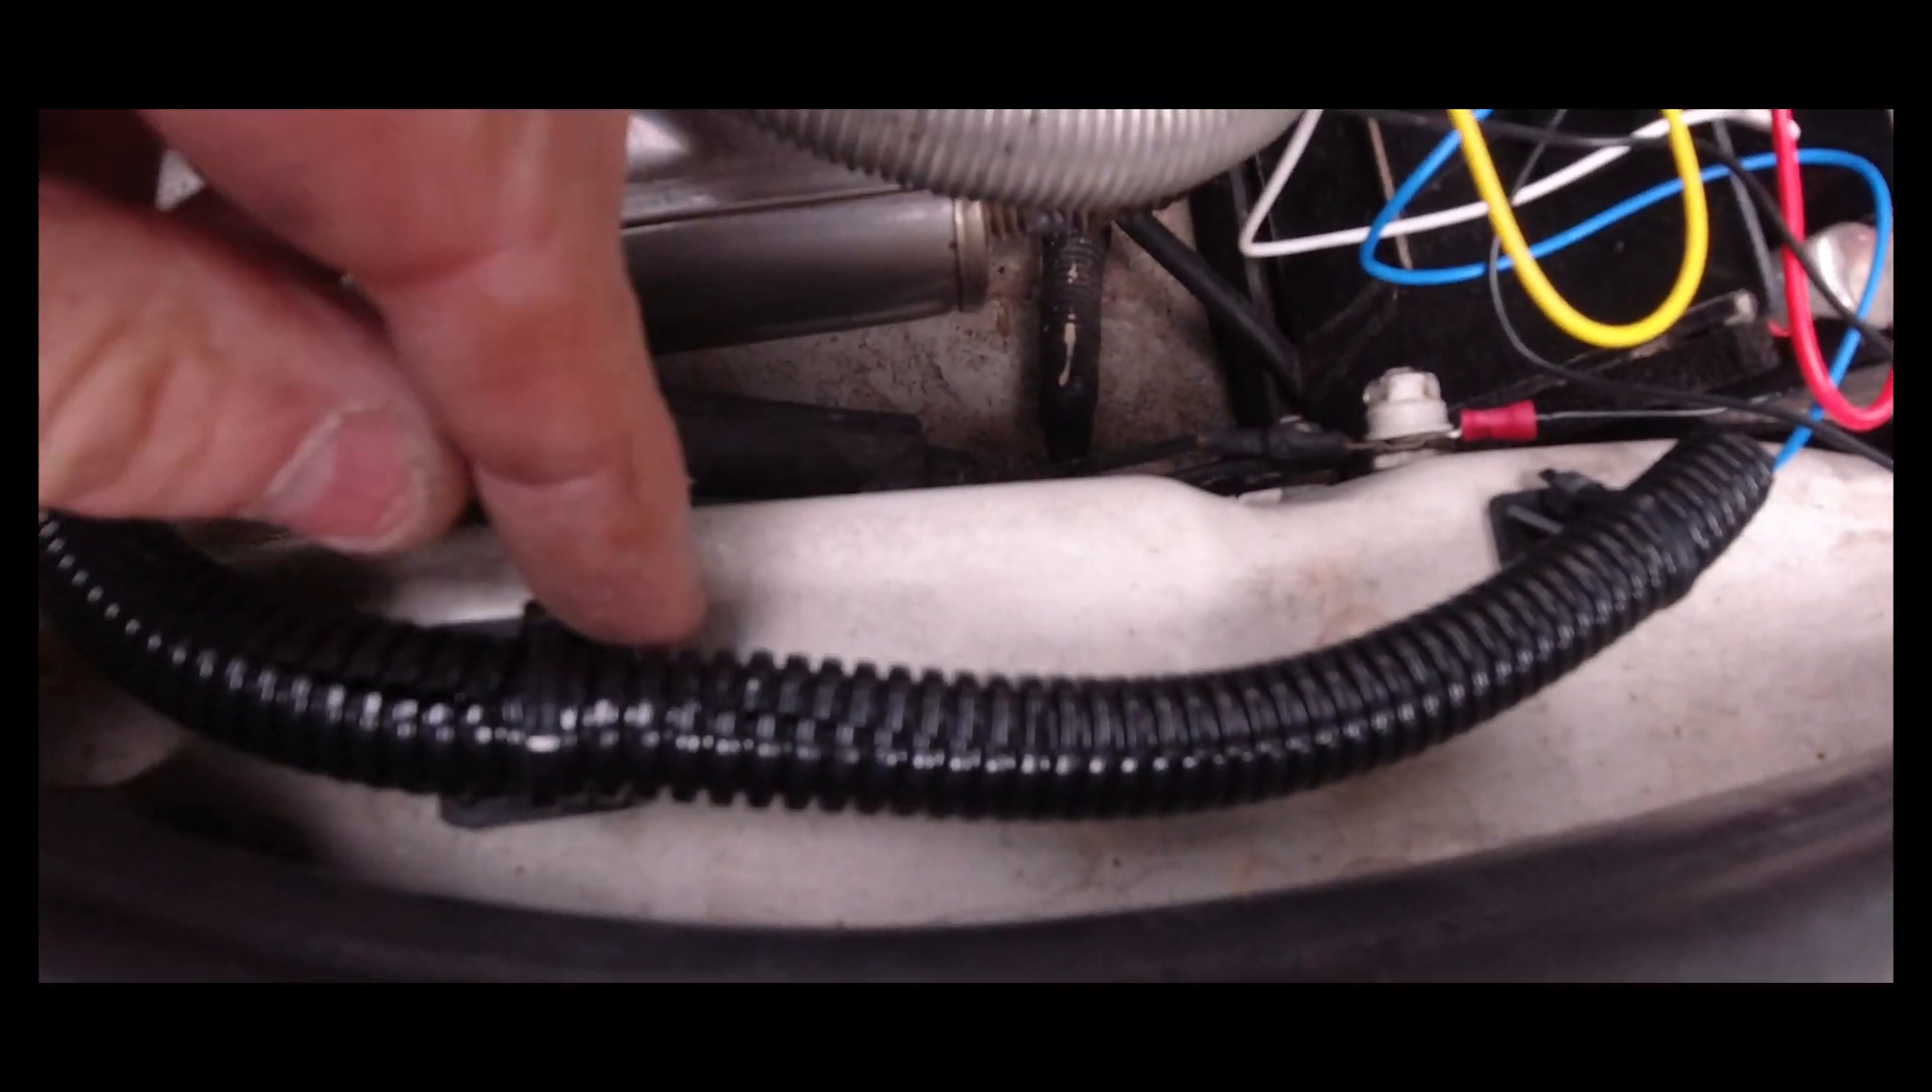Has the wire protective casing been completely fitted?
Yes.